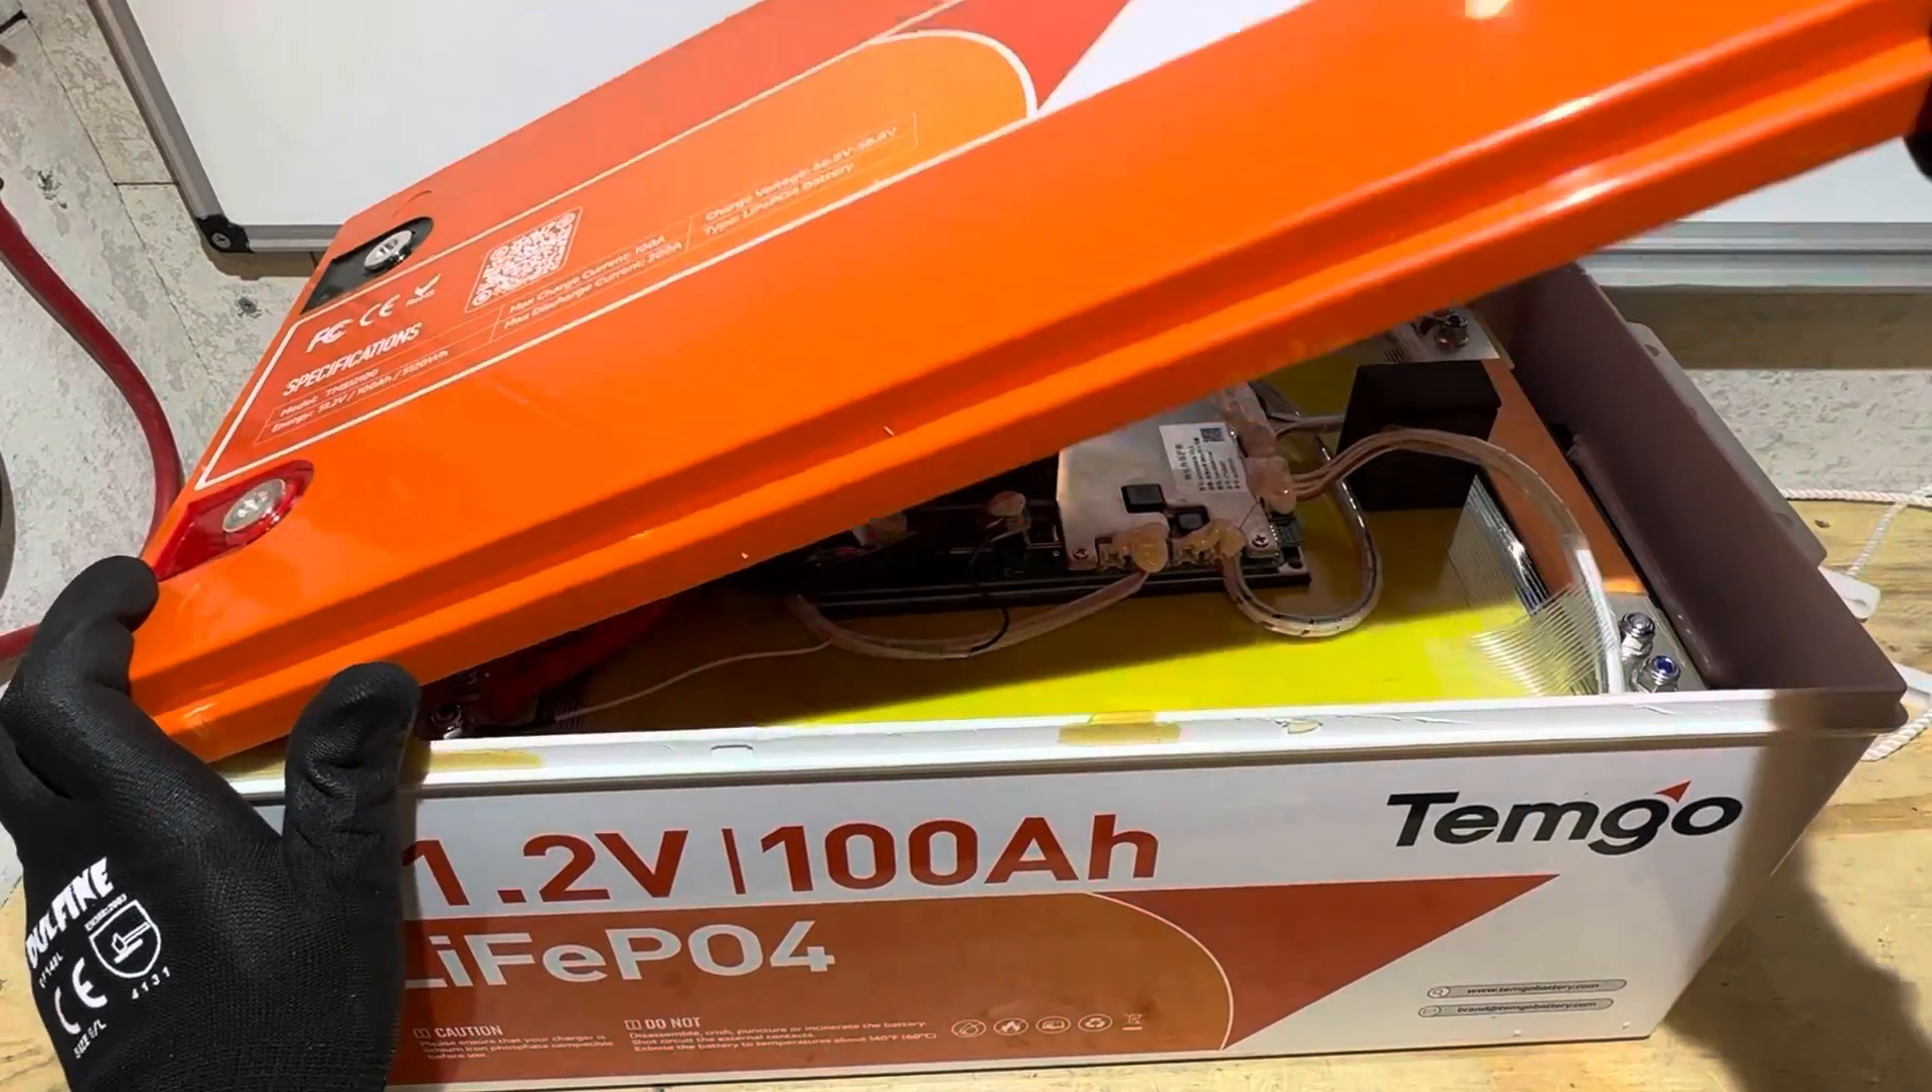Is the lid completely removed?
No.